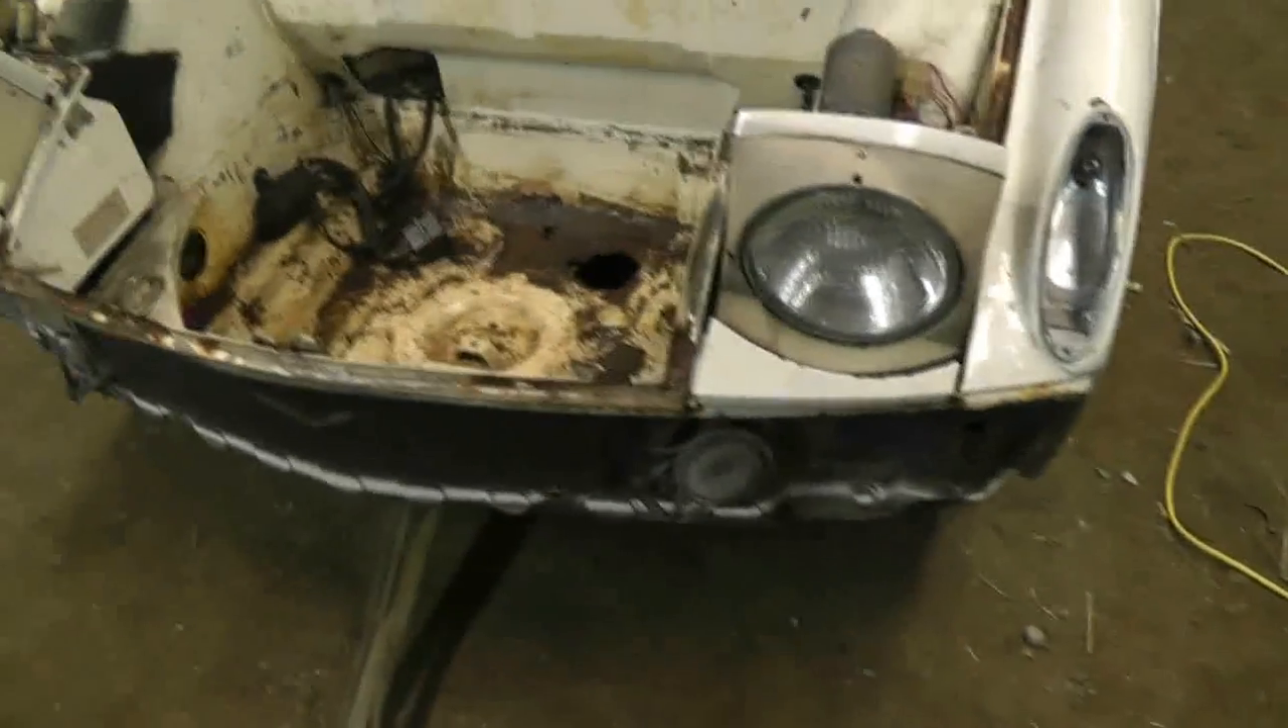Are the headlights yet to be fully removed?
Yes.